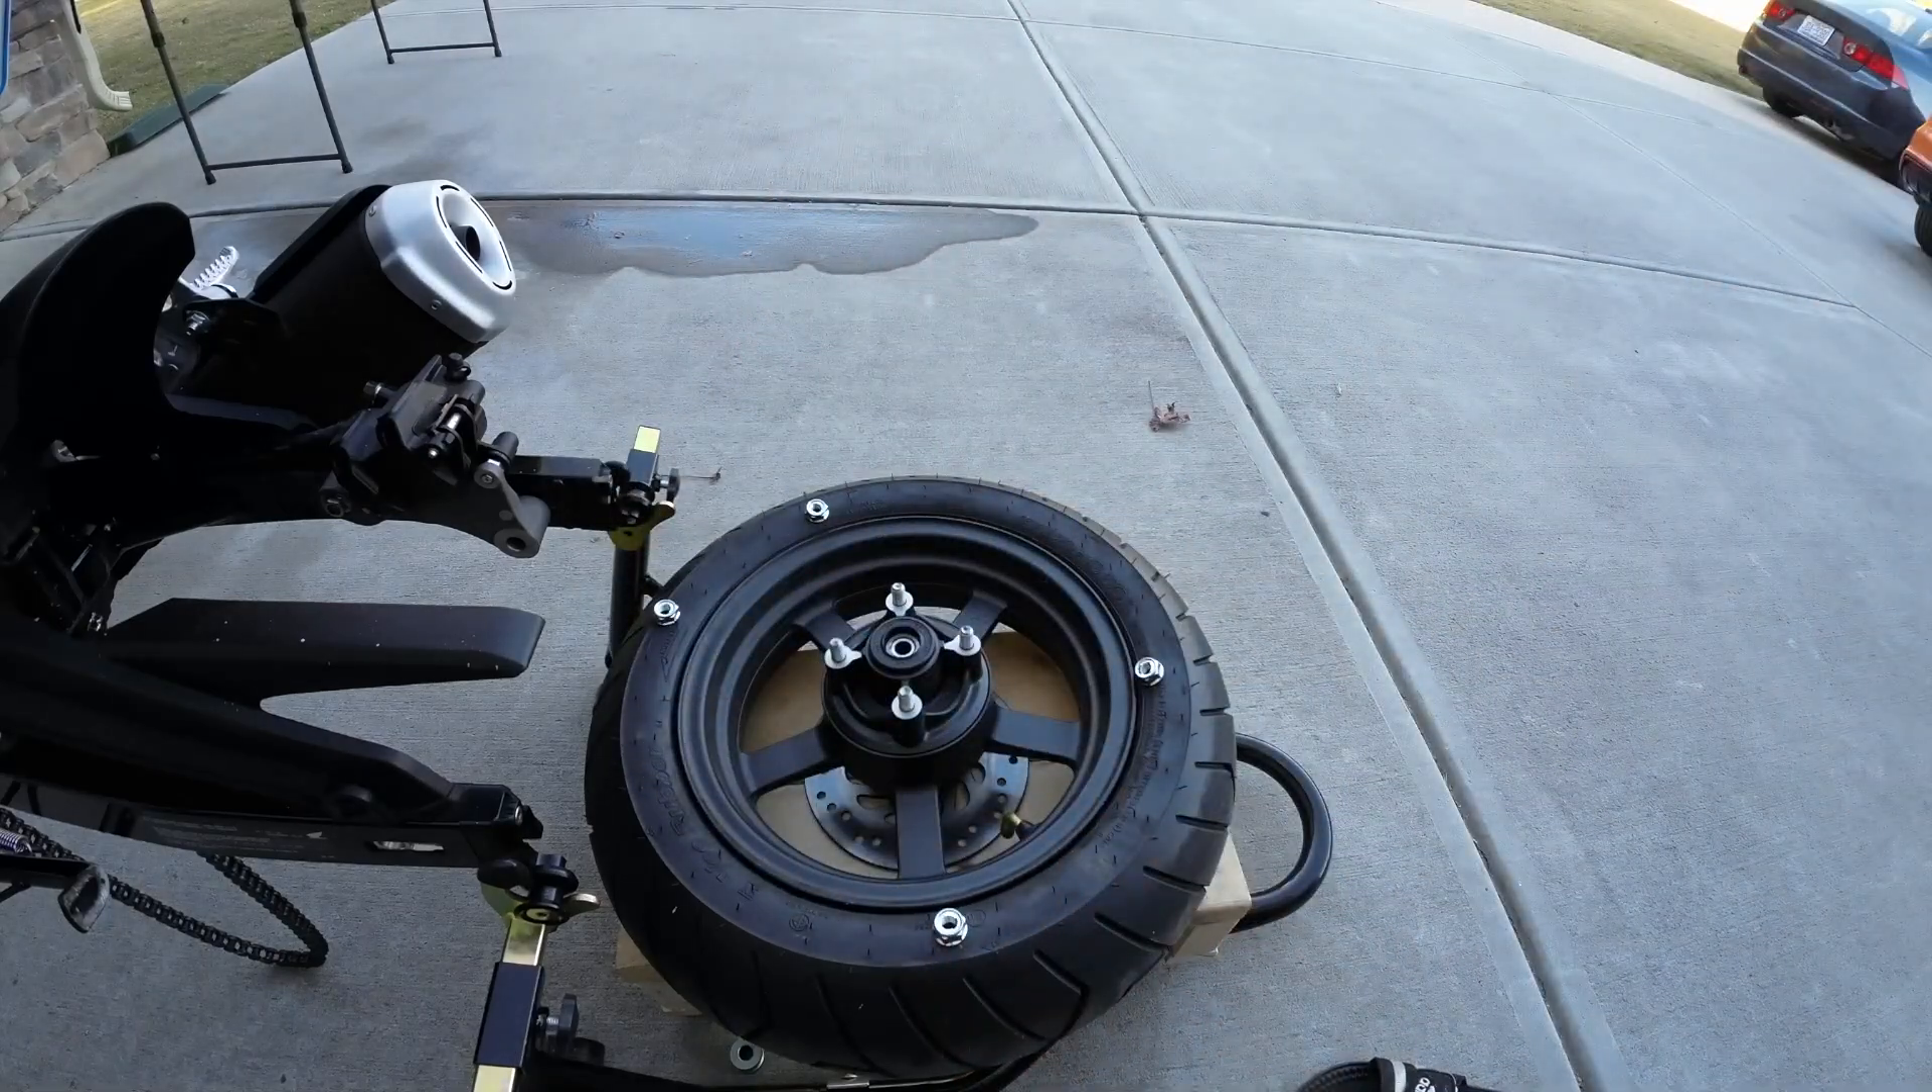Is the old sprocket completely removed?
Yes.